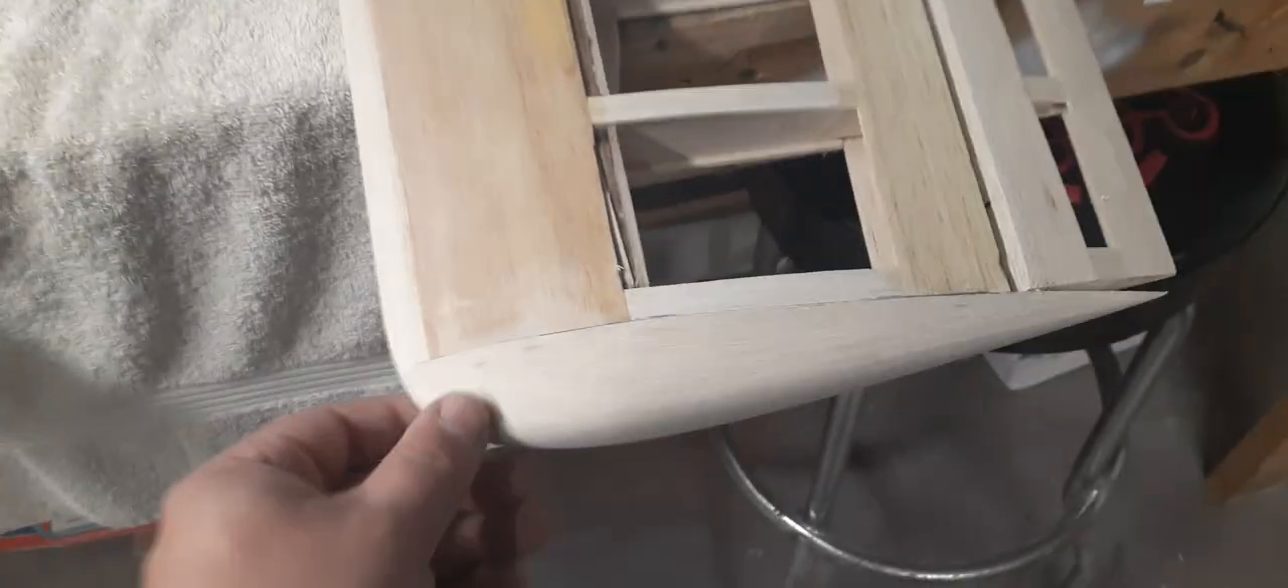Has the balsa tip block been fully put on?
Yes.